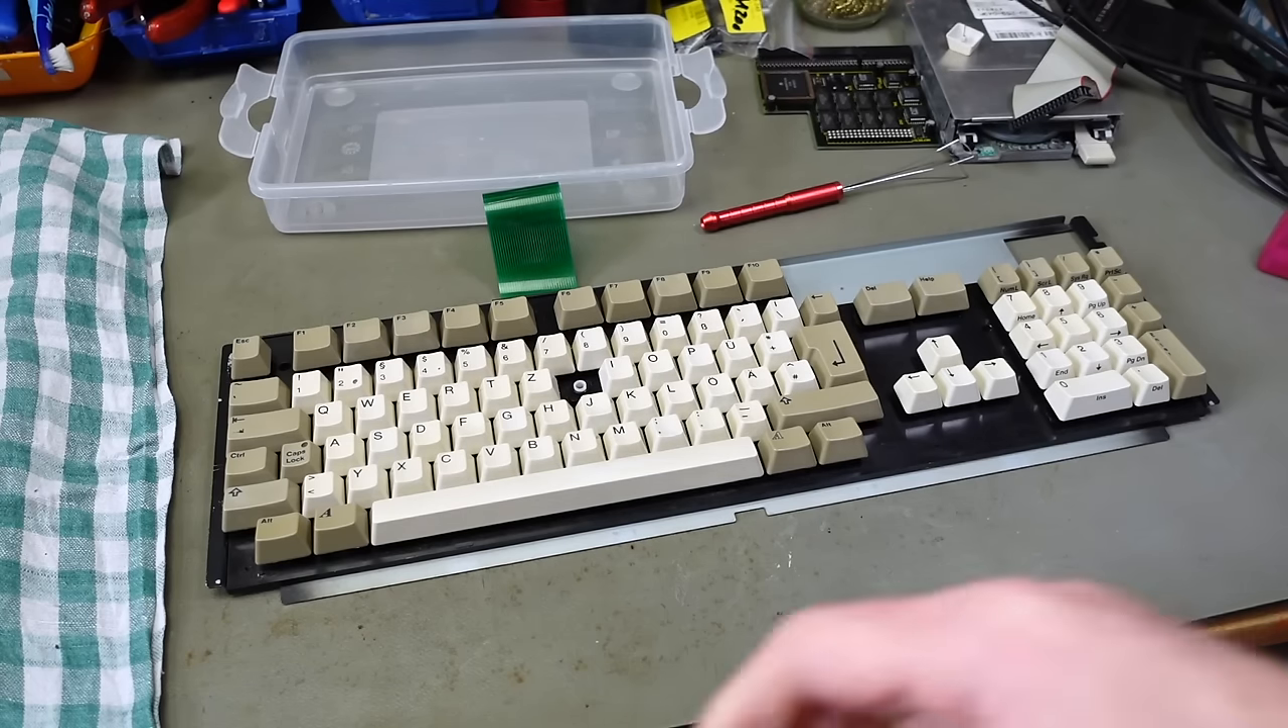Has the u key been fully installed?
No.